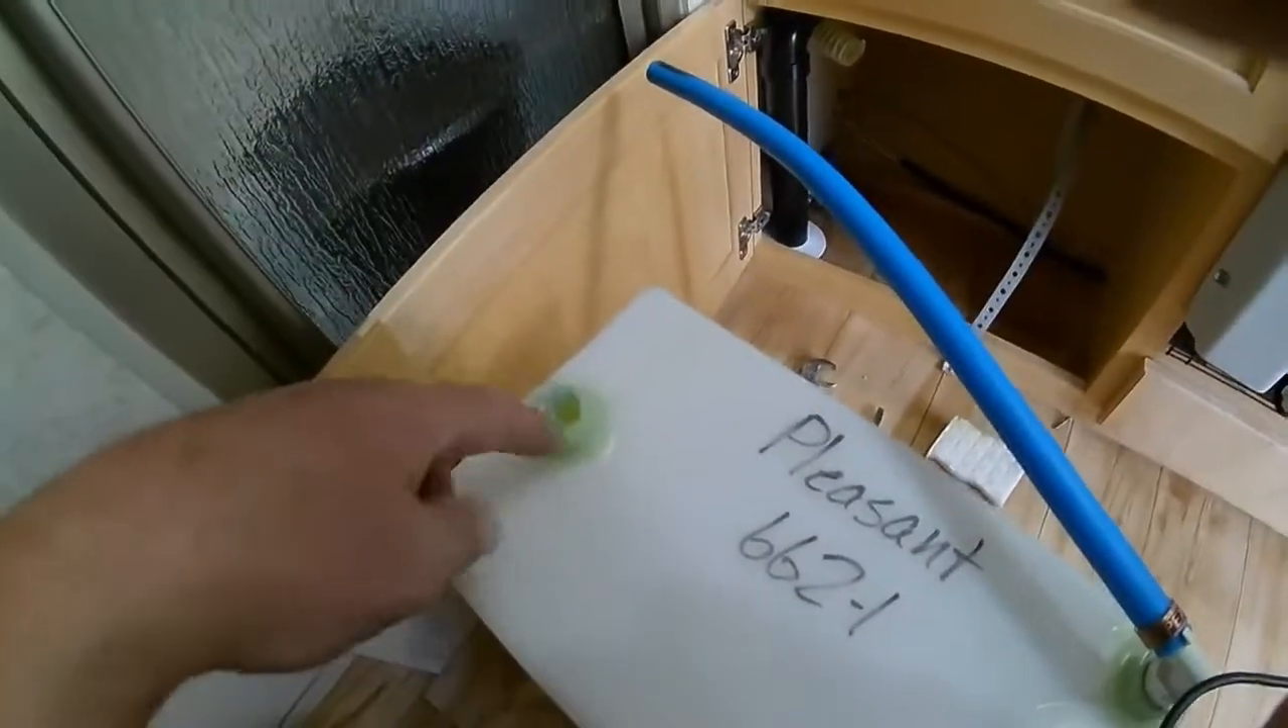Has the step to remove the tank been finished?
Yes.